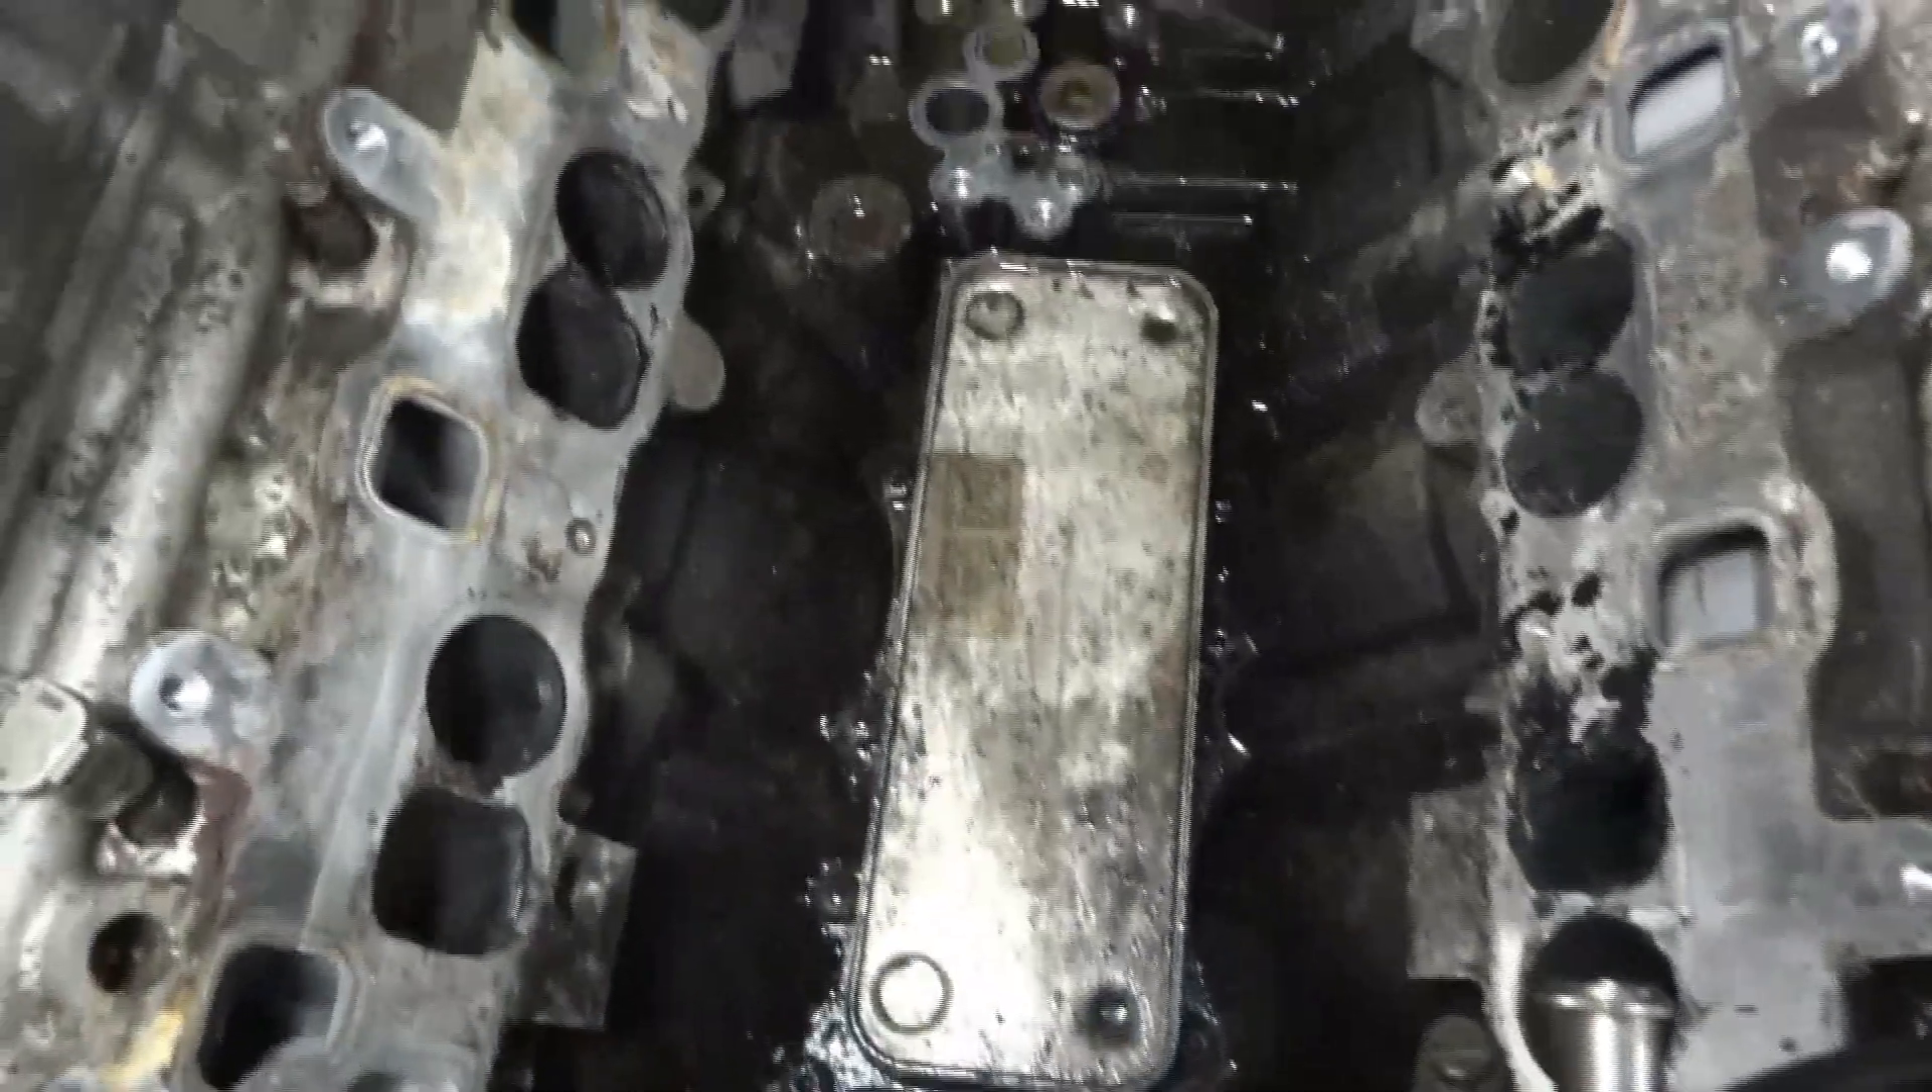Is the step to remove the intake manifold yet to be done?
No.